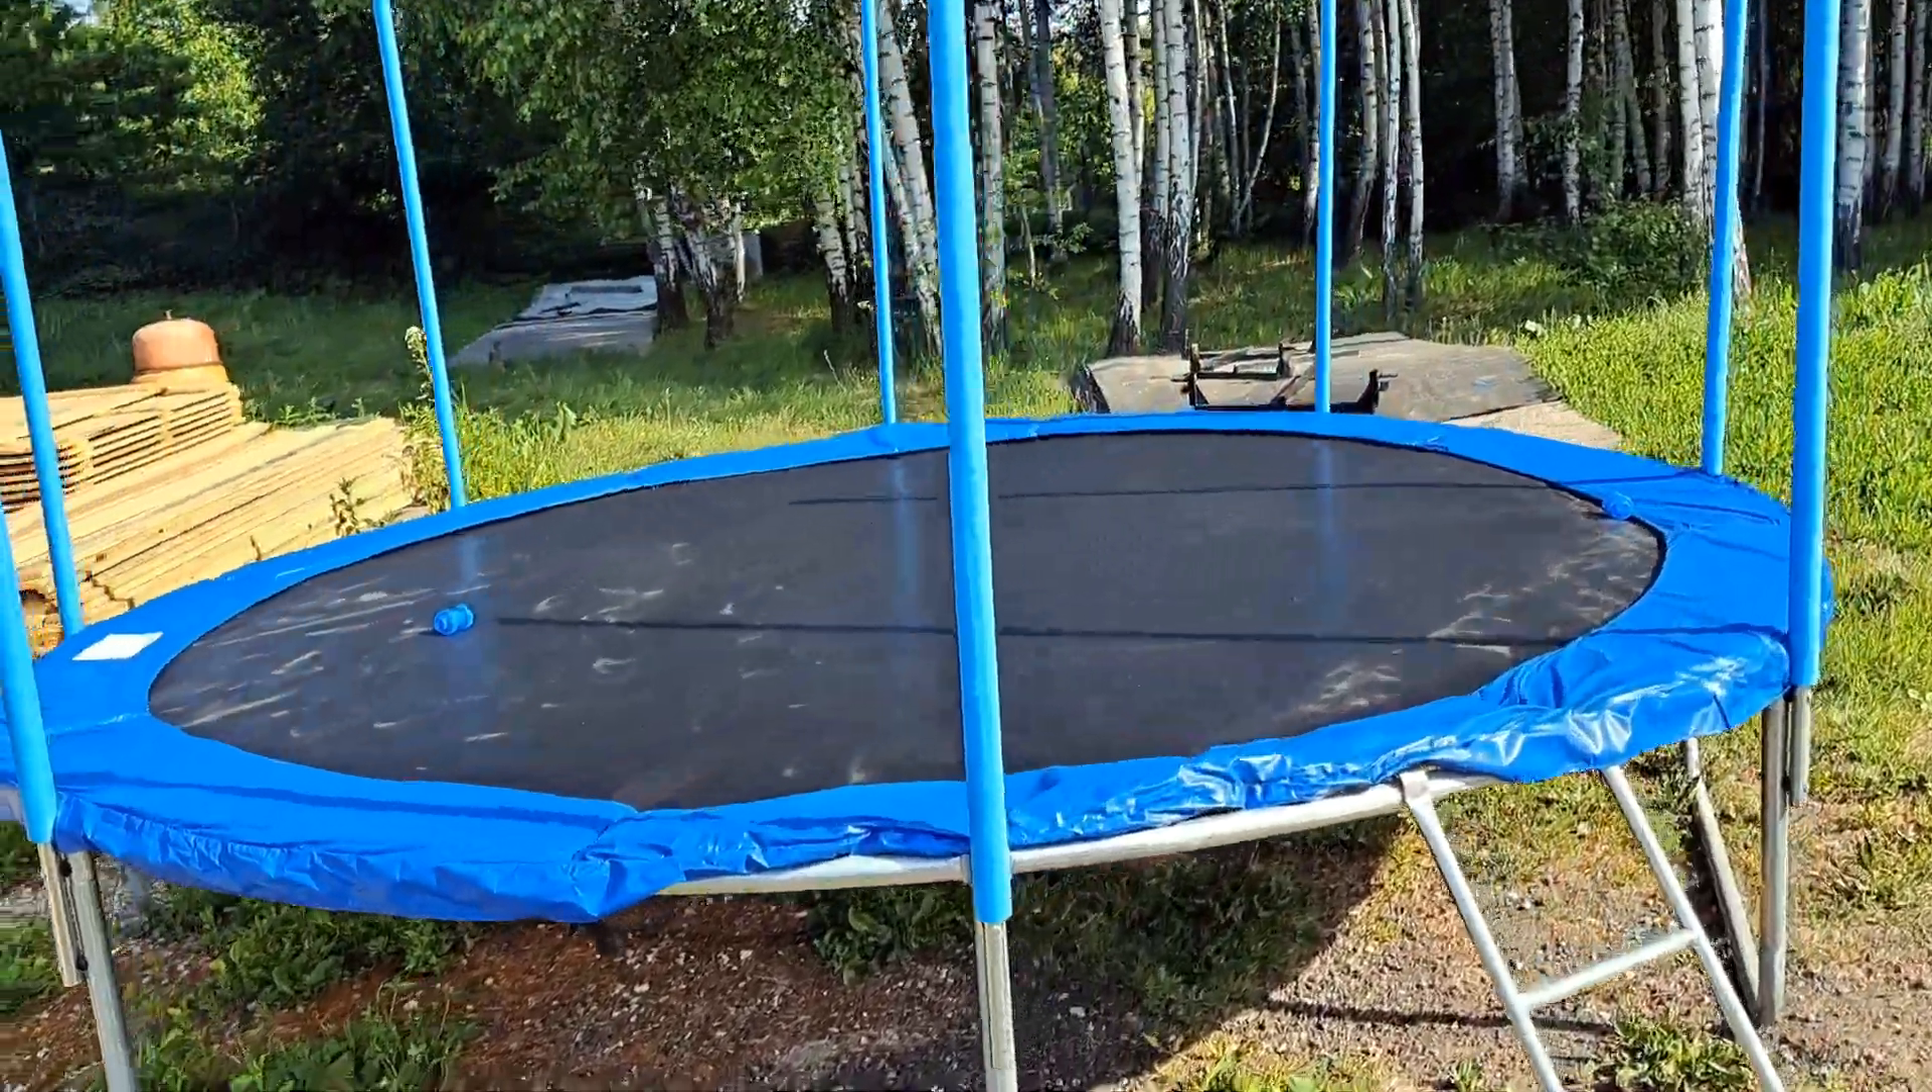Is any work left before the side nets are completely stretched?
Yes.